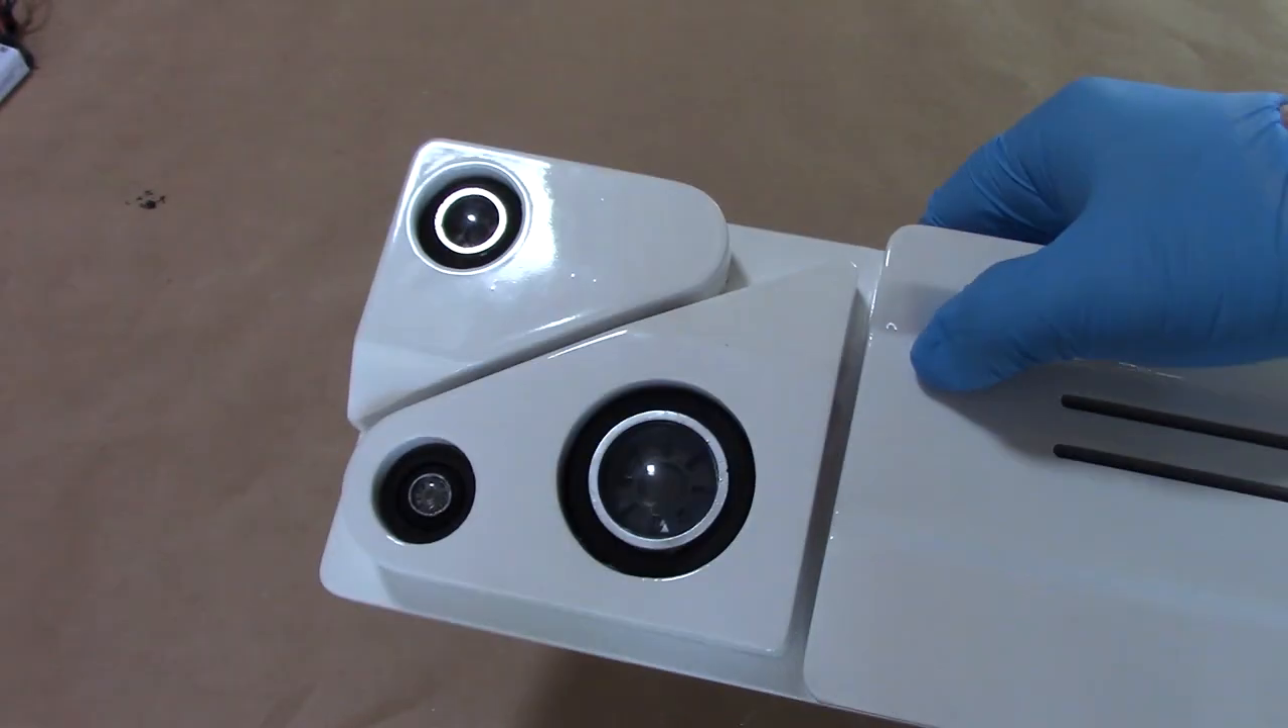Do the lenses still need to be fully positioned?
No.